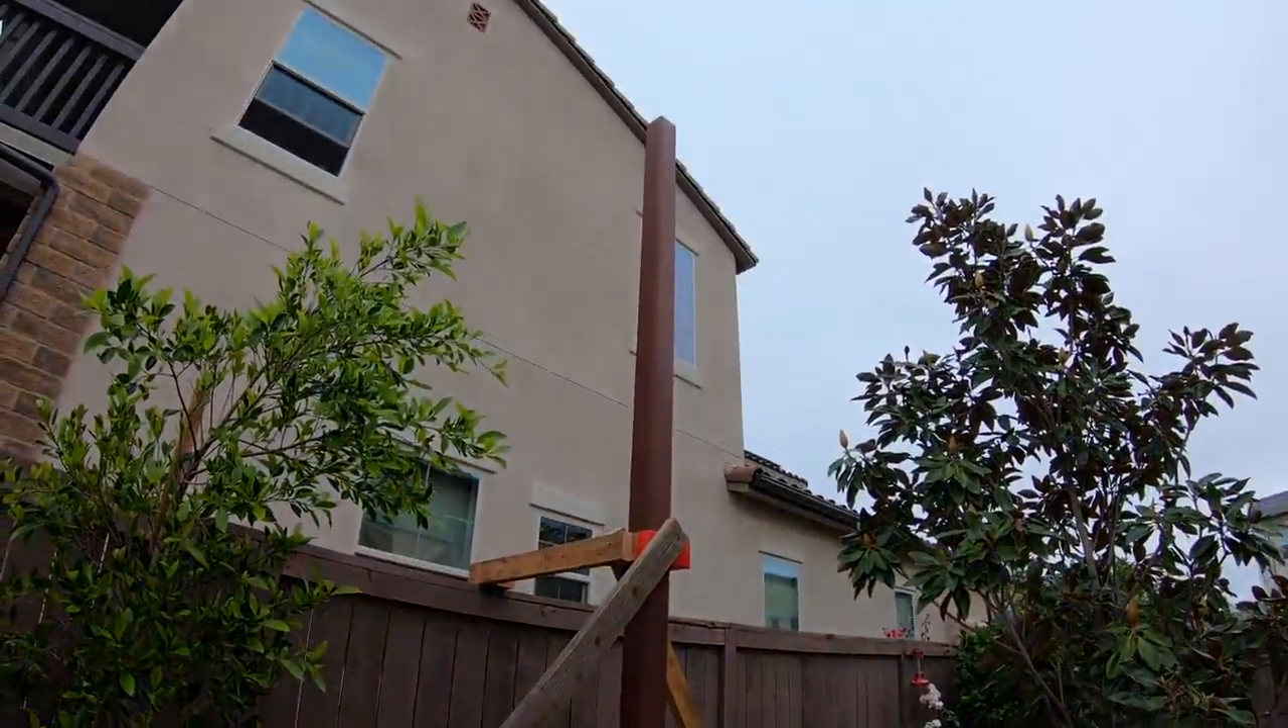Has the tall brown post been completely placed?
Yes.